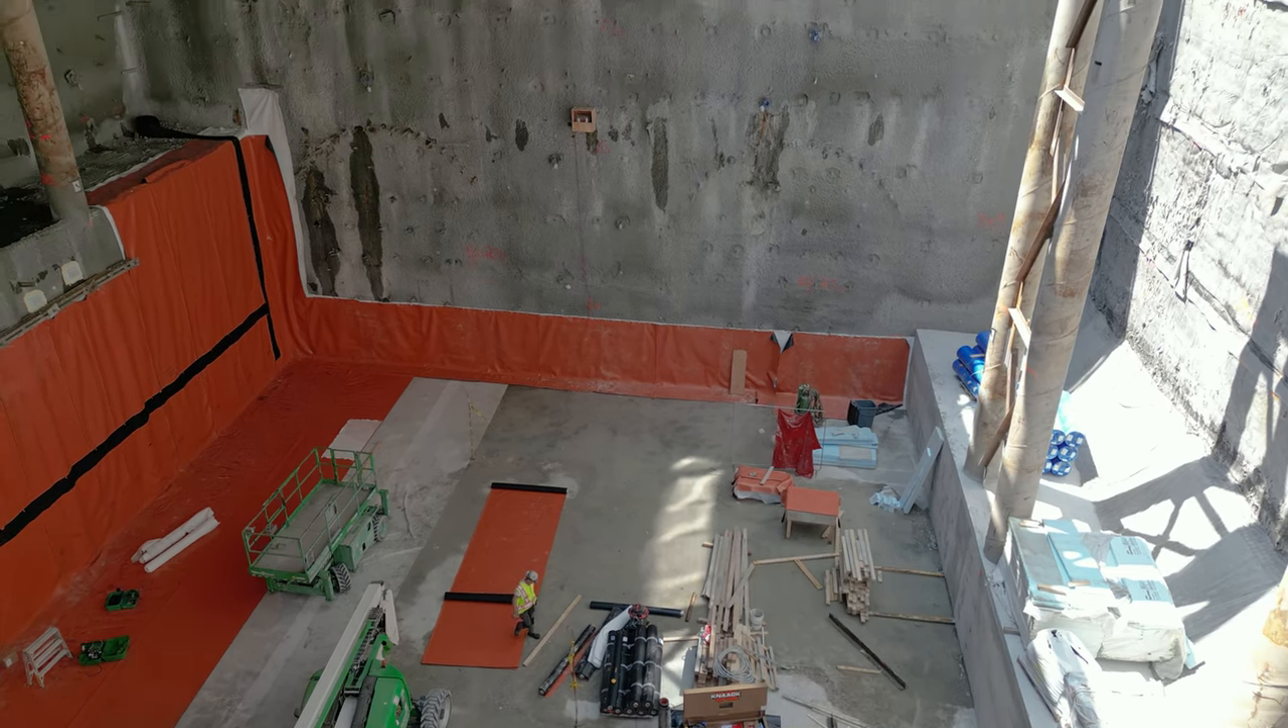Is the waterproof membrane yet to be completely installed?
Yes.